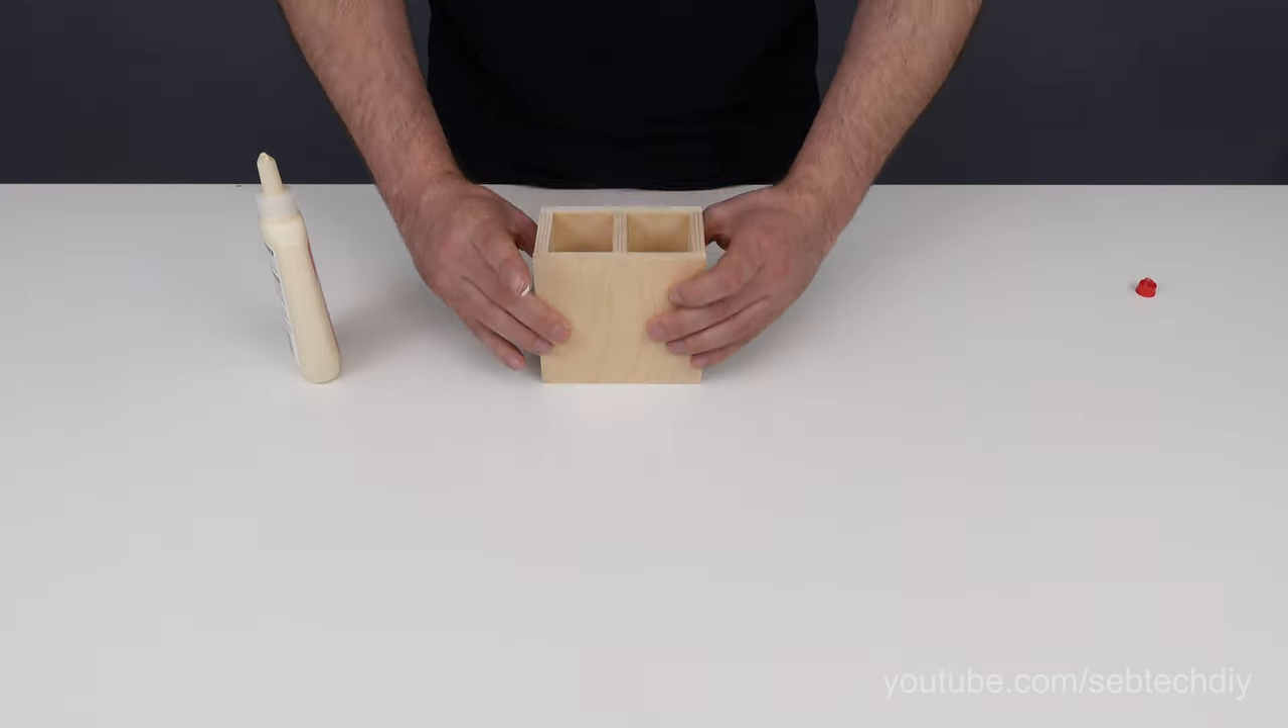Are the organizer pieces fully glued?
Yes.